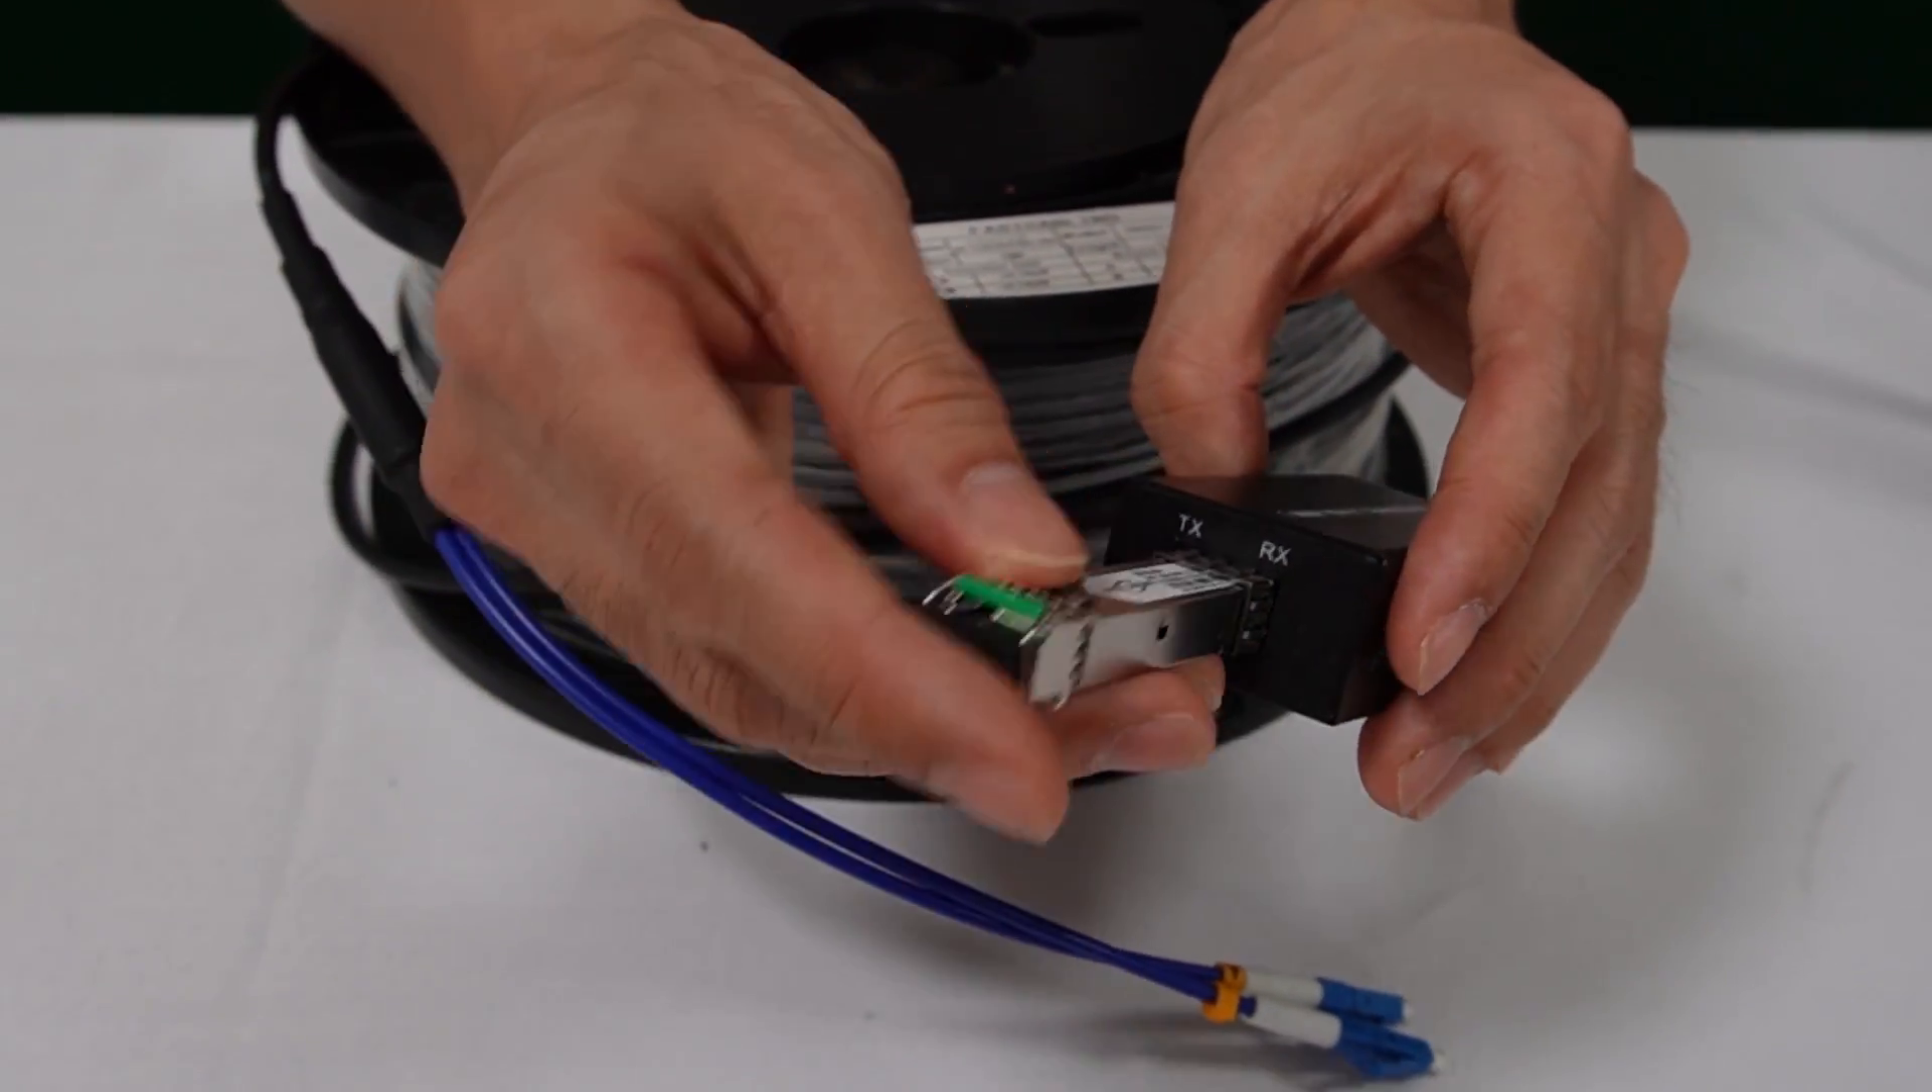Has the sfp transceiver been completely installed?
No.